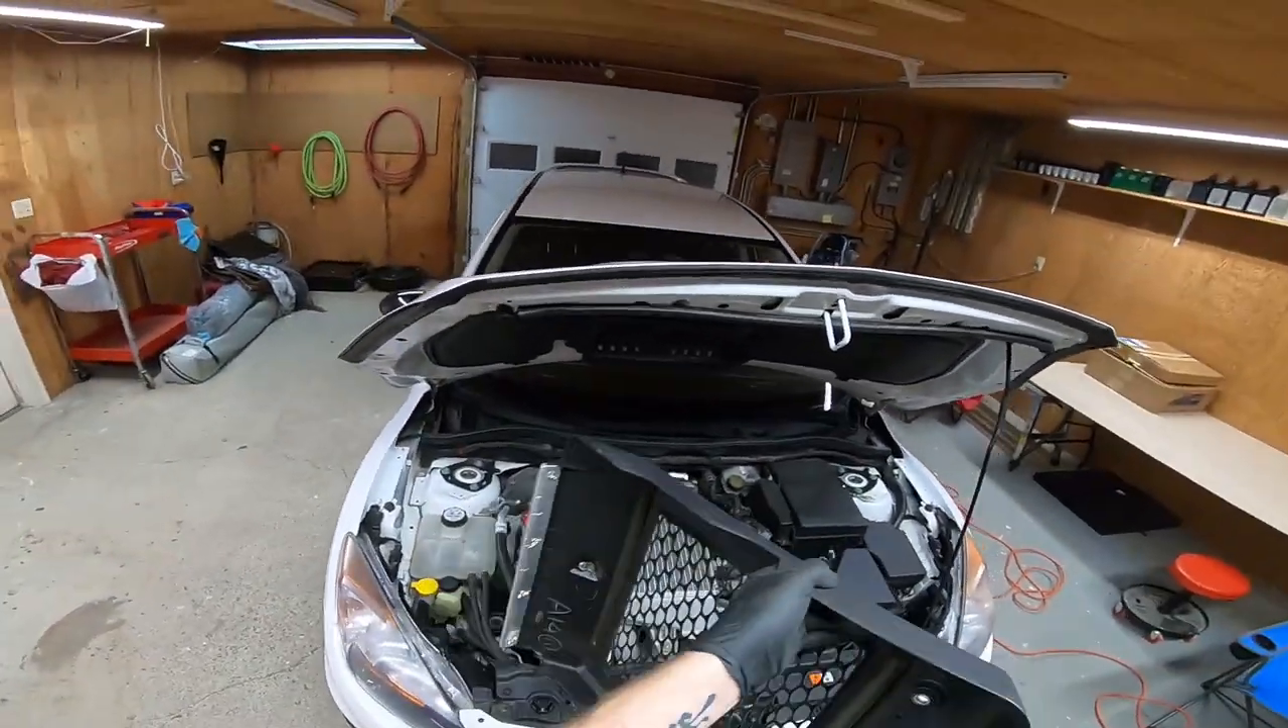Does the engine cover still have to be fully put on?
Yes.